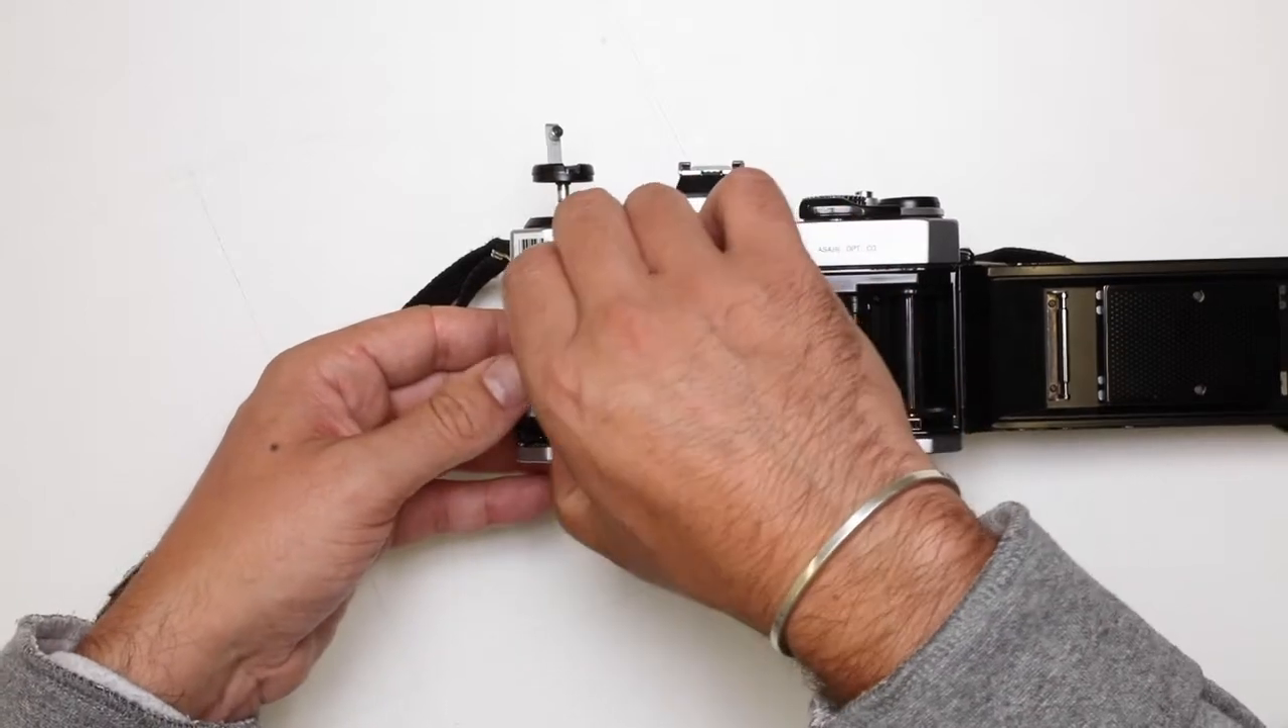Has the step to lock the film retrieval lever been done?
No.